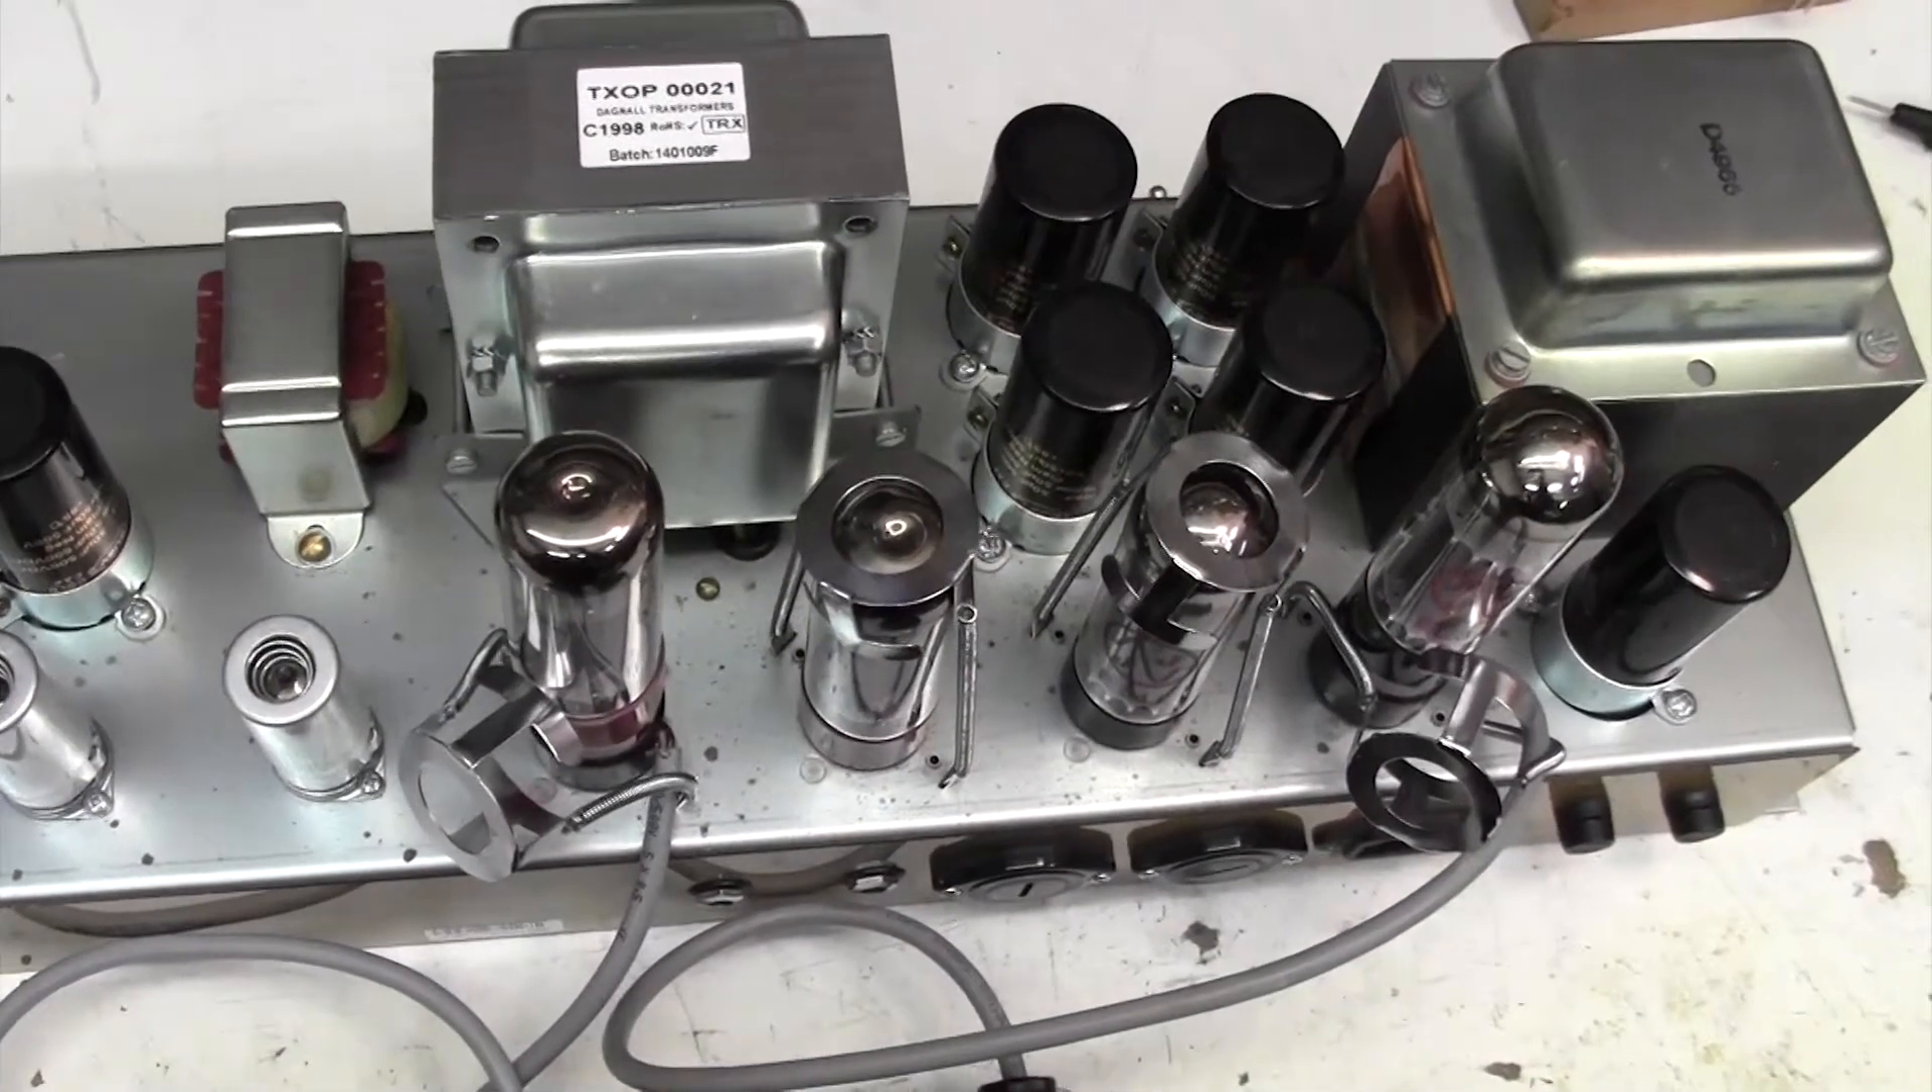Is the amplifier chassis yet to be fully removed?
No.